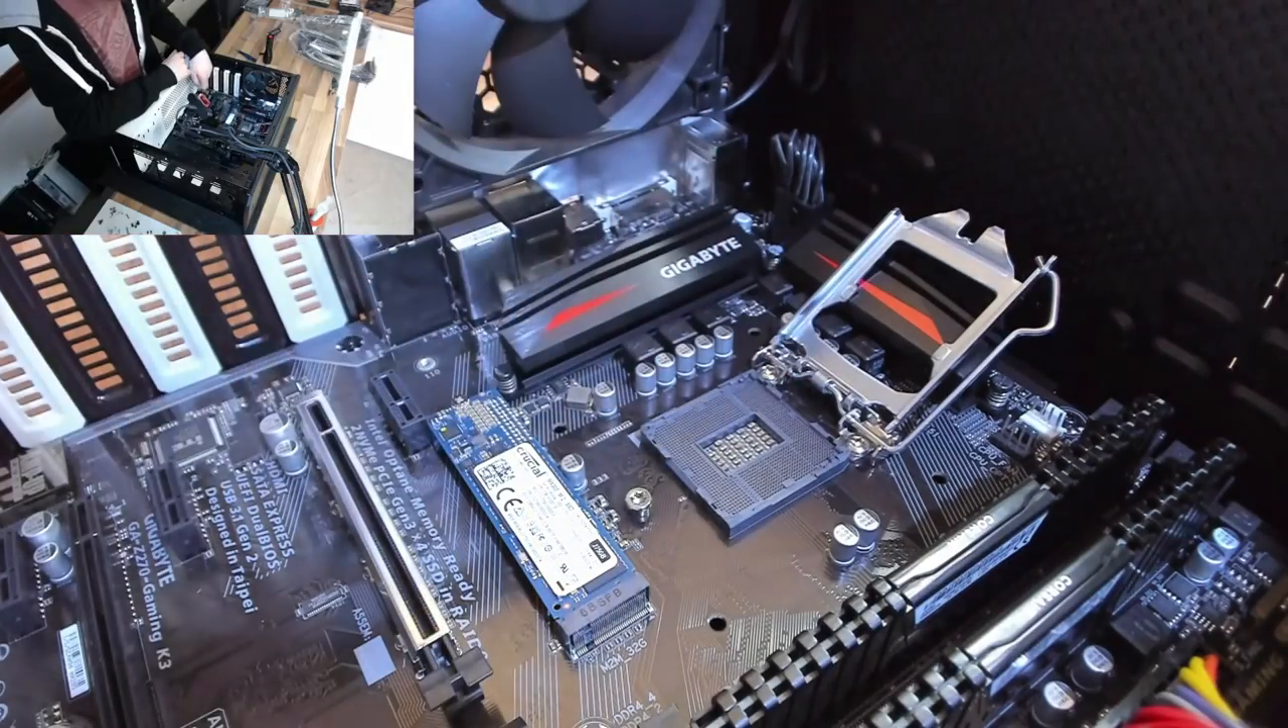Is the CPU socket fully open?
Yes.